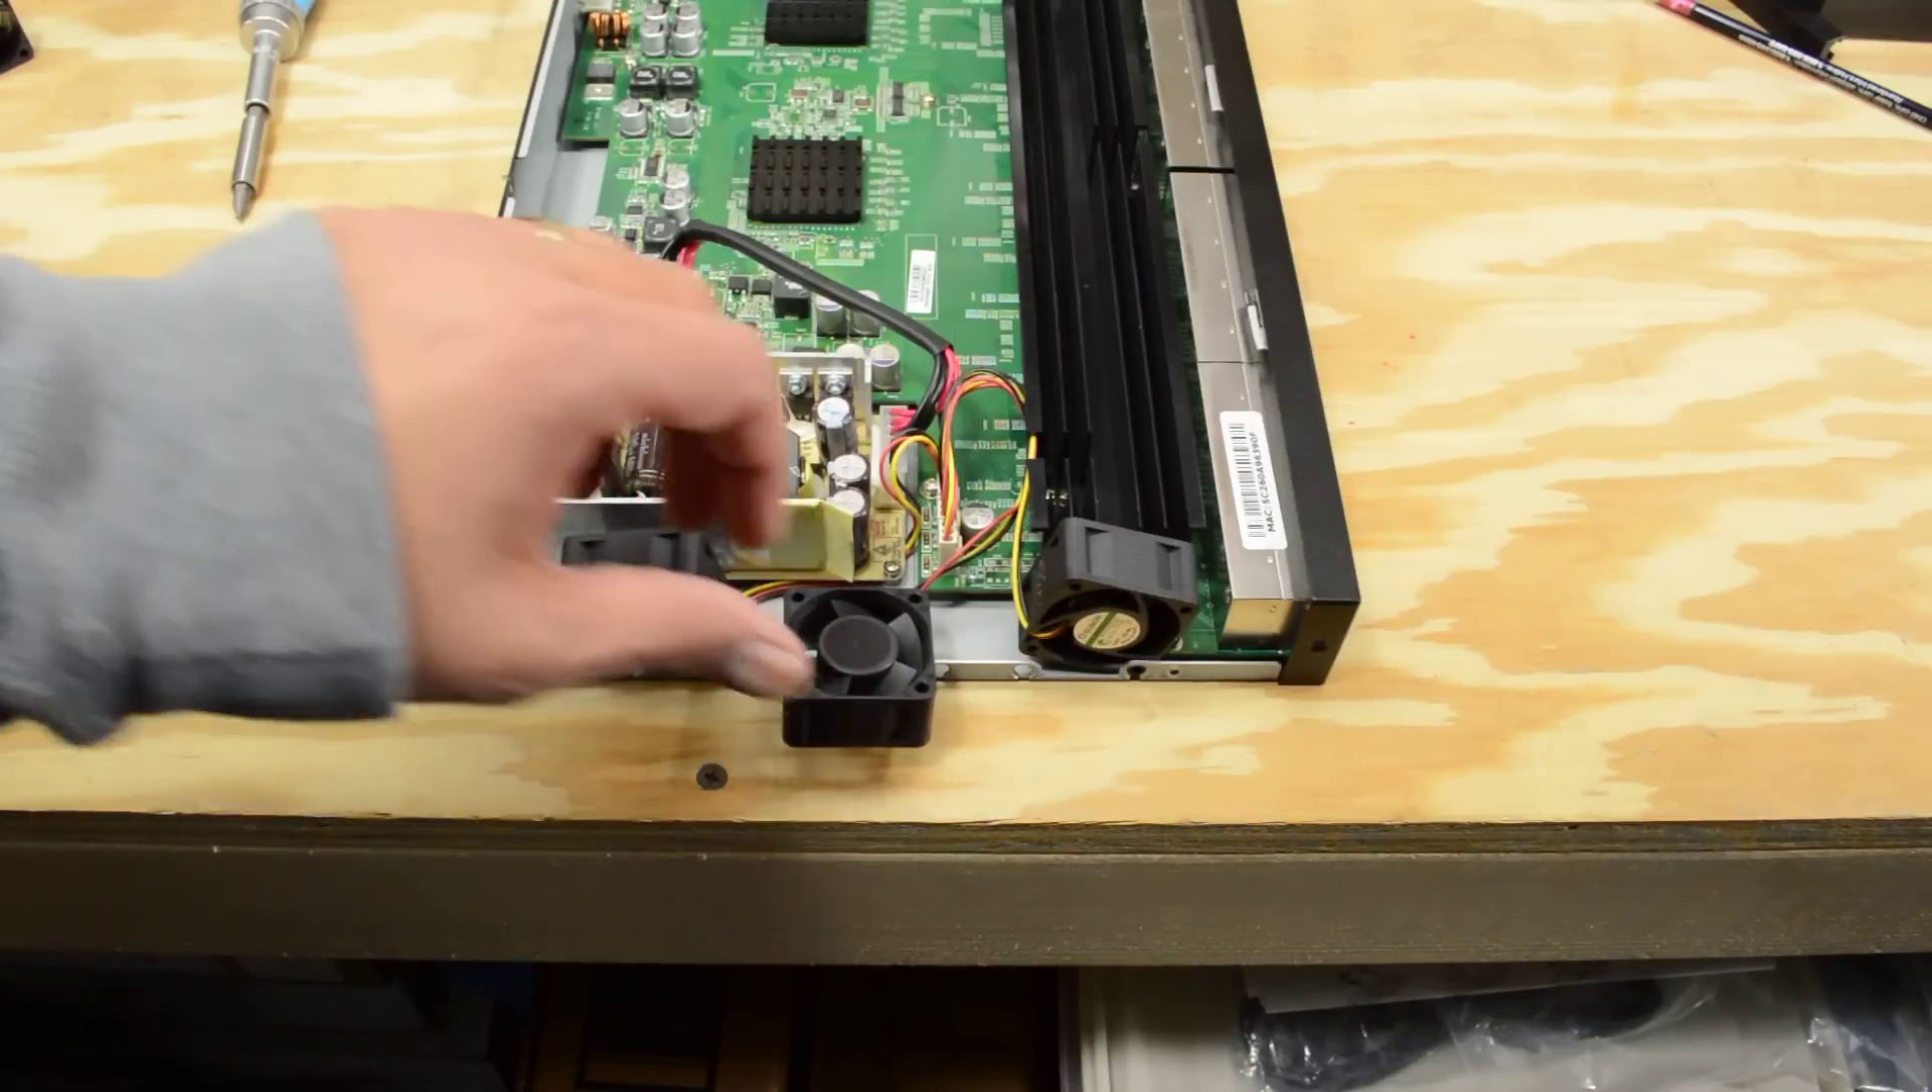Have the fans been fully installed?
No.